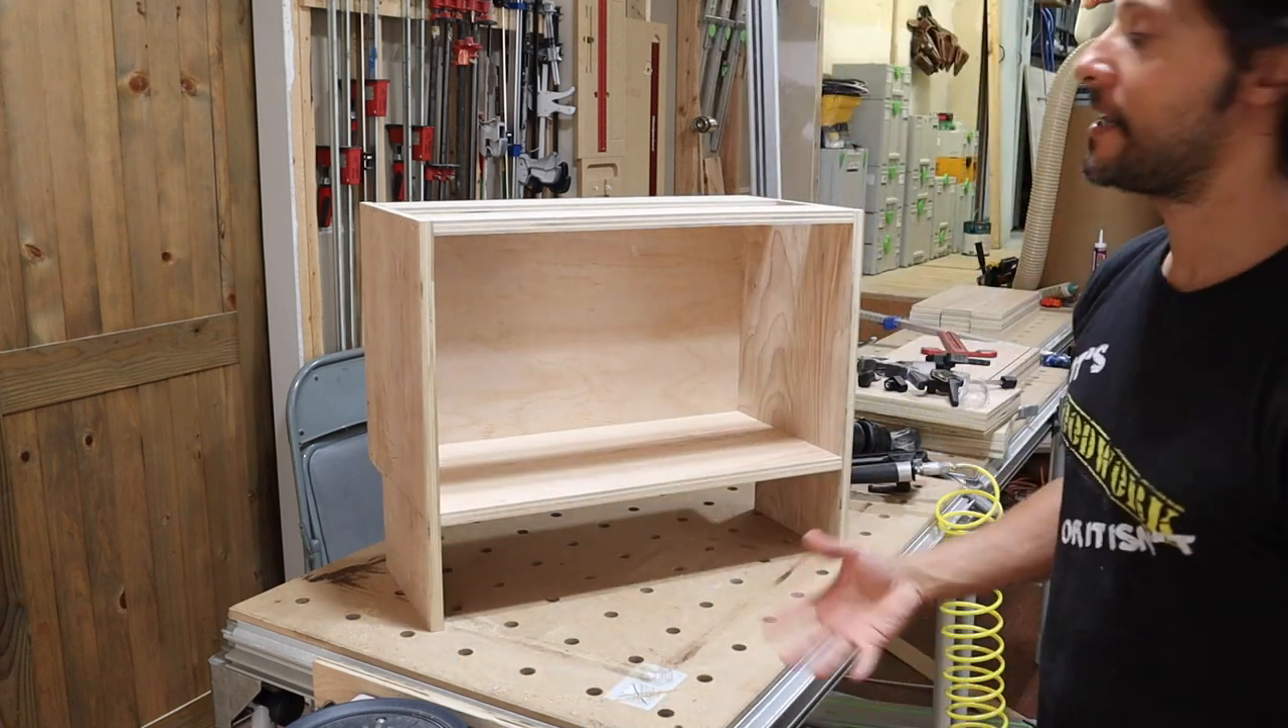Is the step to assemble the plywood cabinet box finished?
Yes.